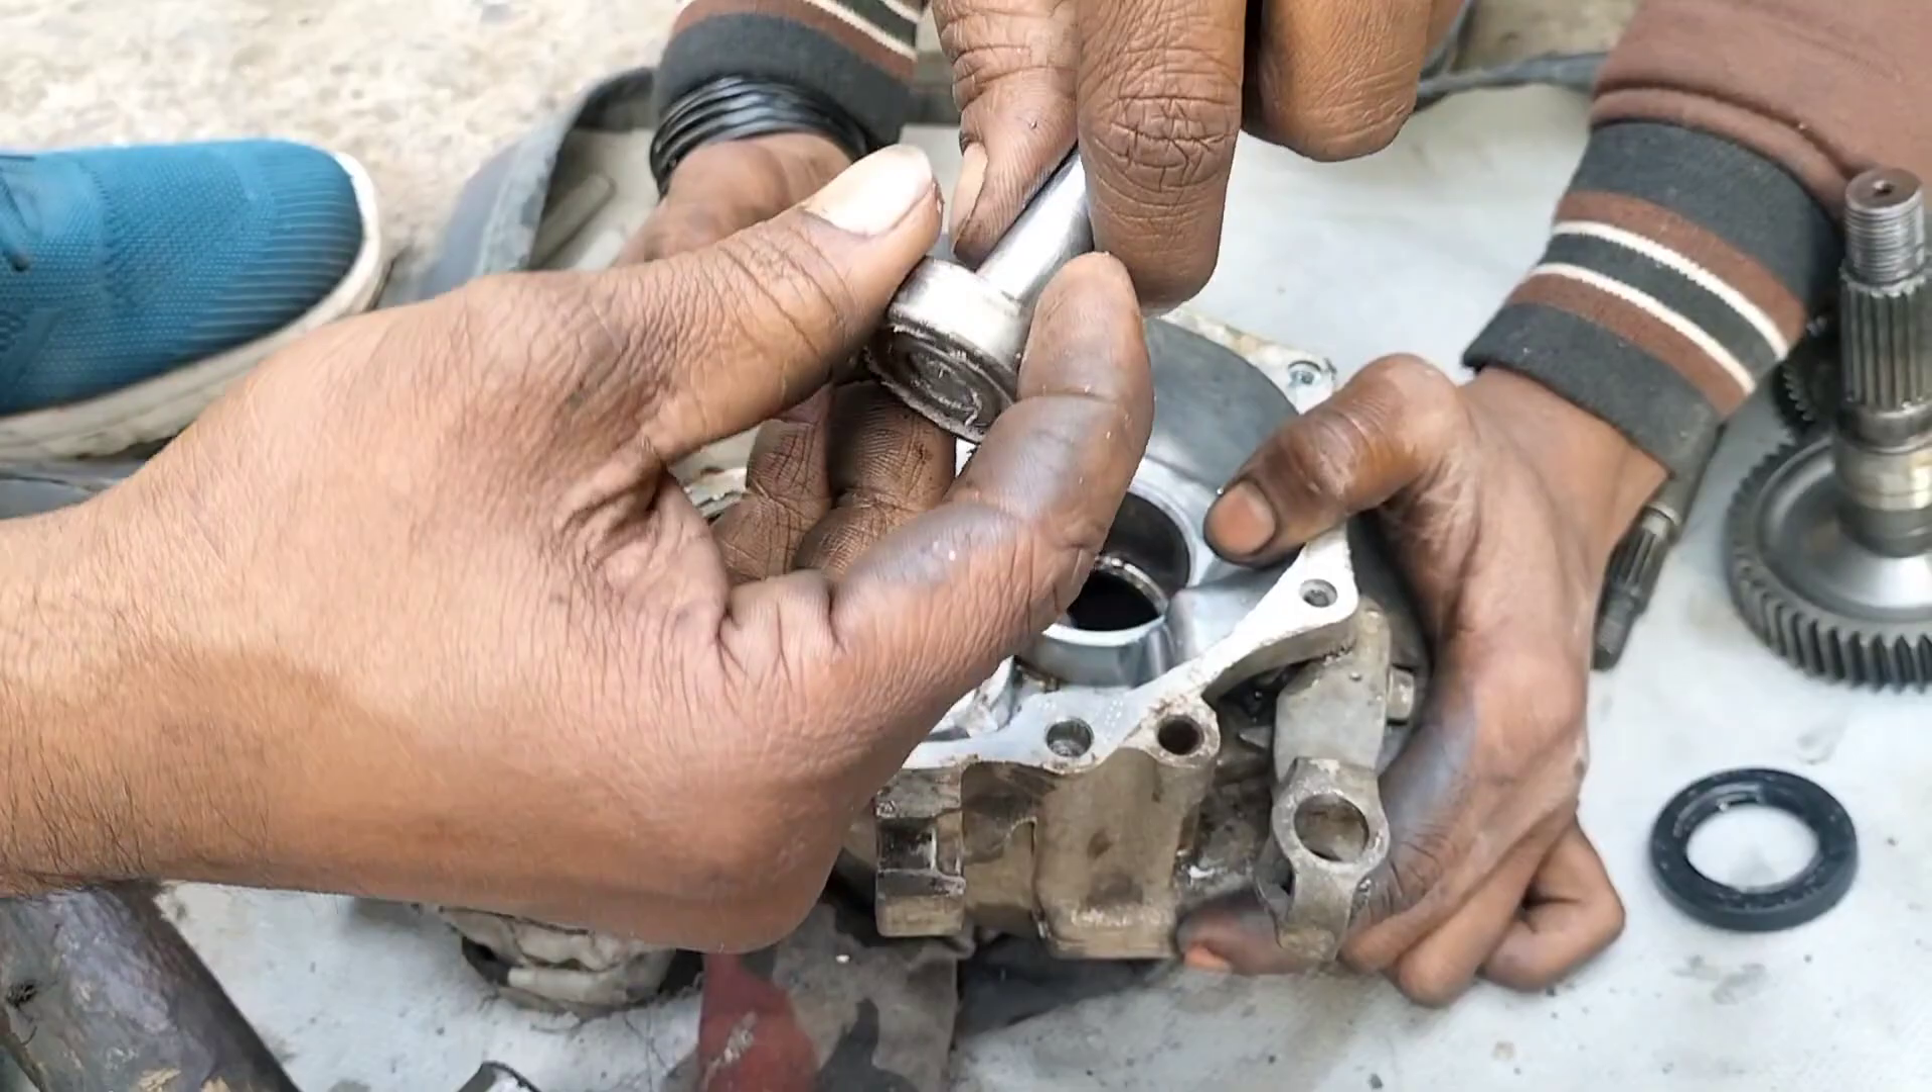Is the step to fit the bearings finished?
No.